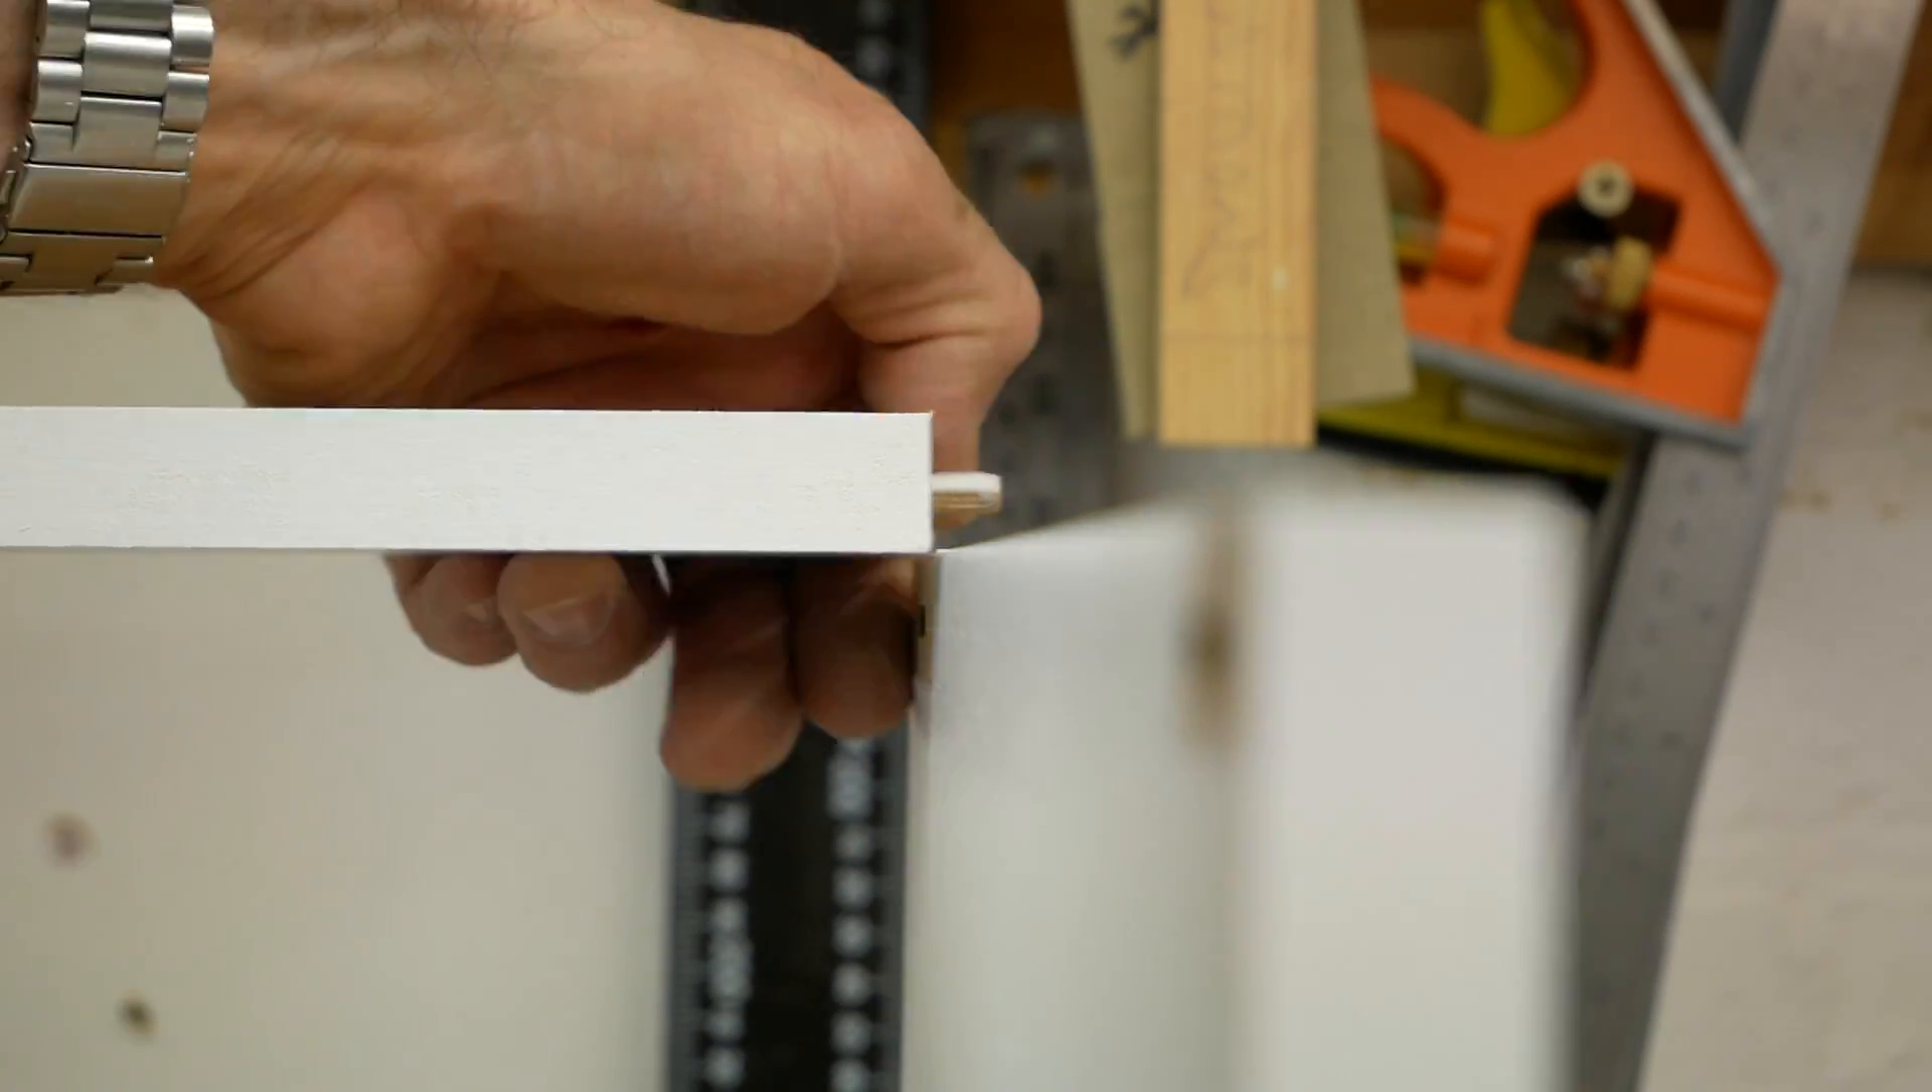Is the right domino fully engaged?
No.